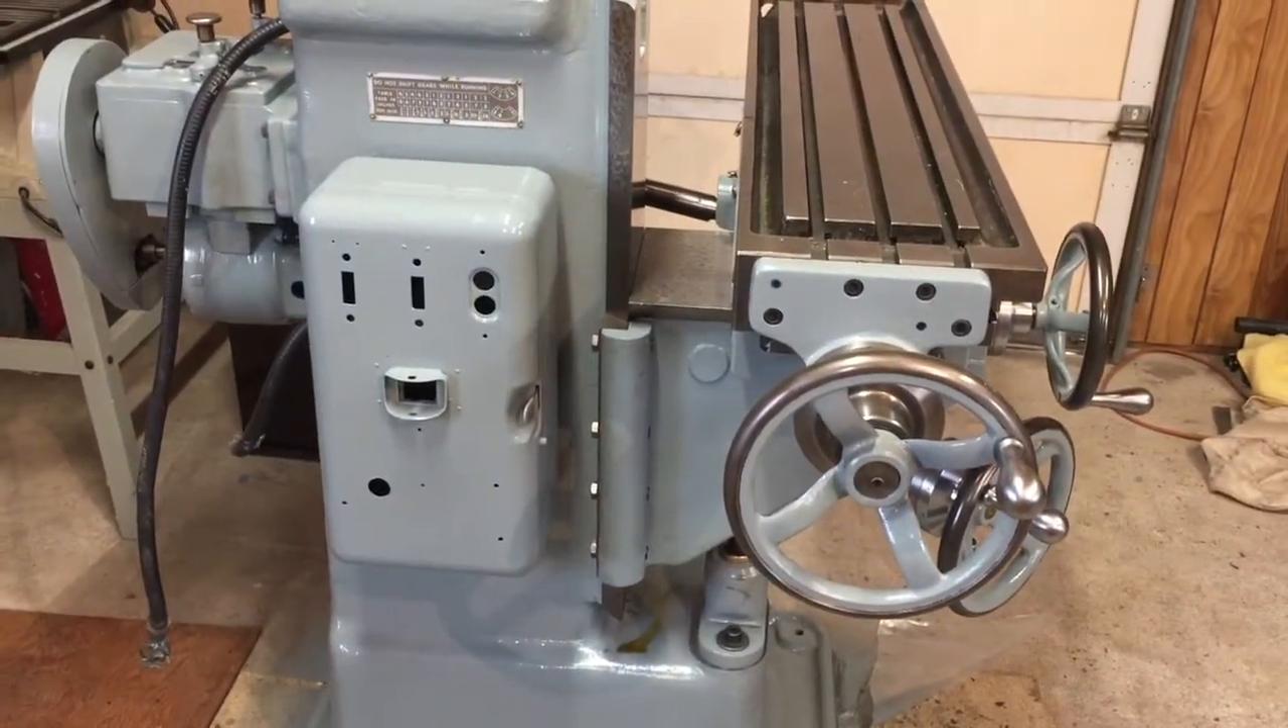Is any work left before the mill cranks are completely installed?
No.